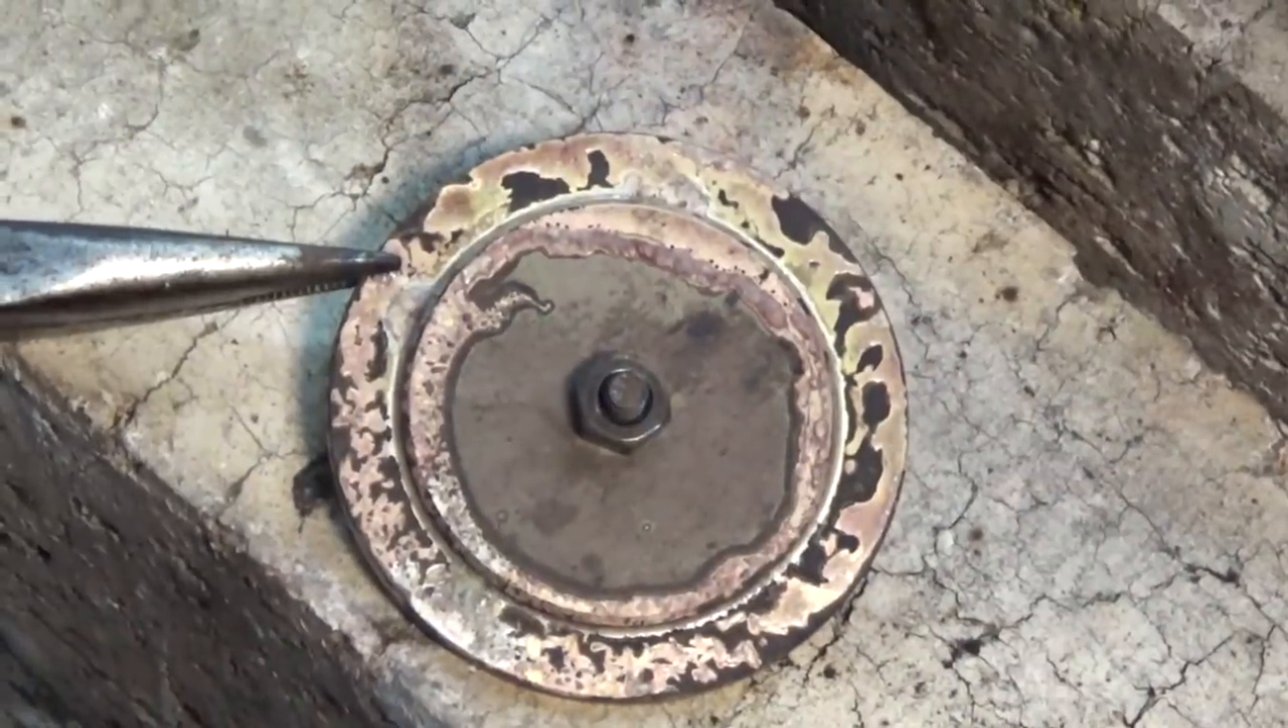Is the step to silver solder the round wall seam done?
Yes.